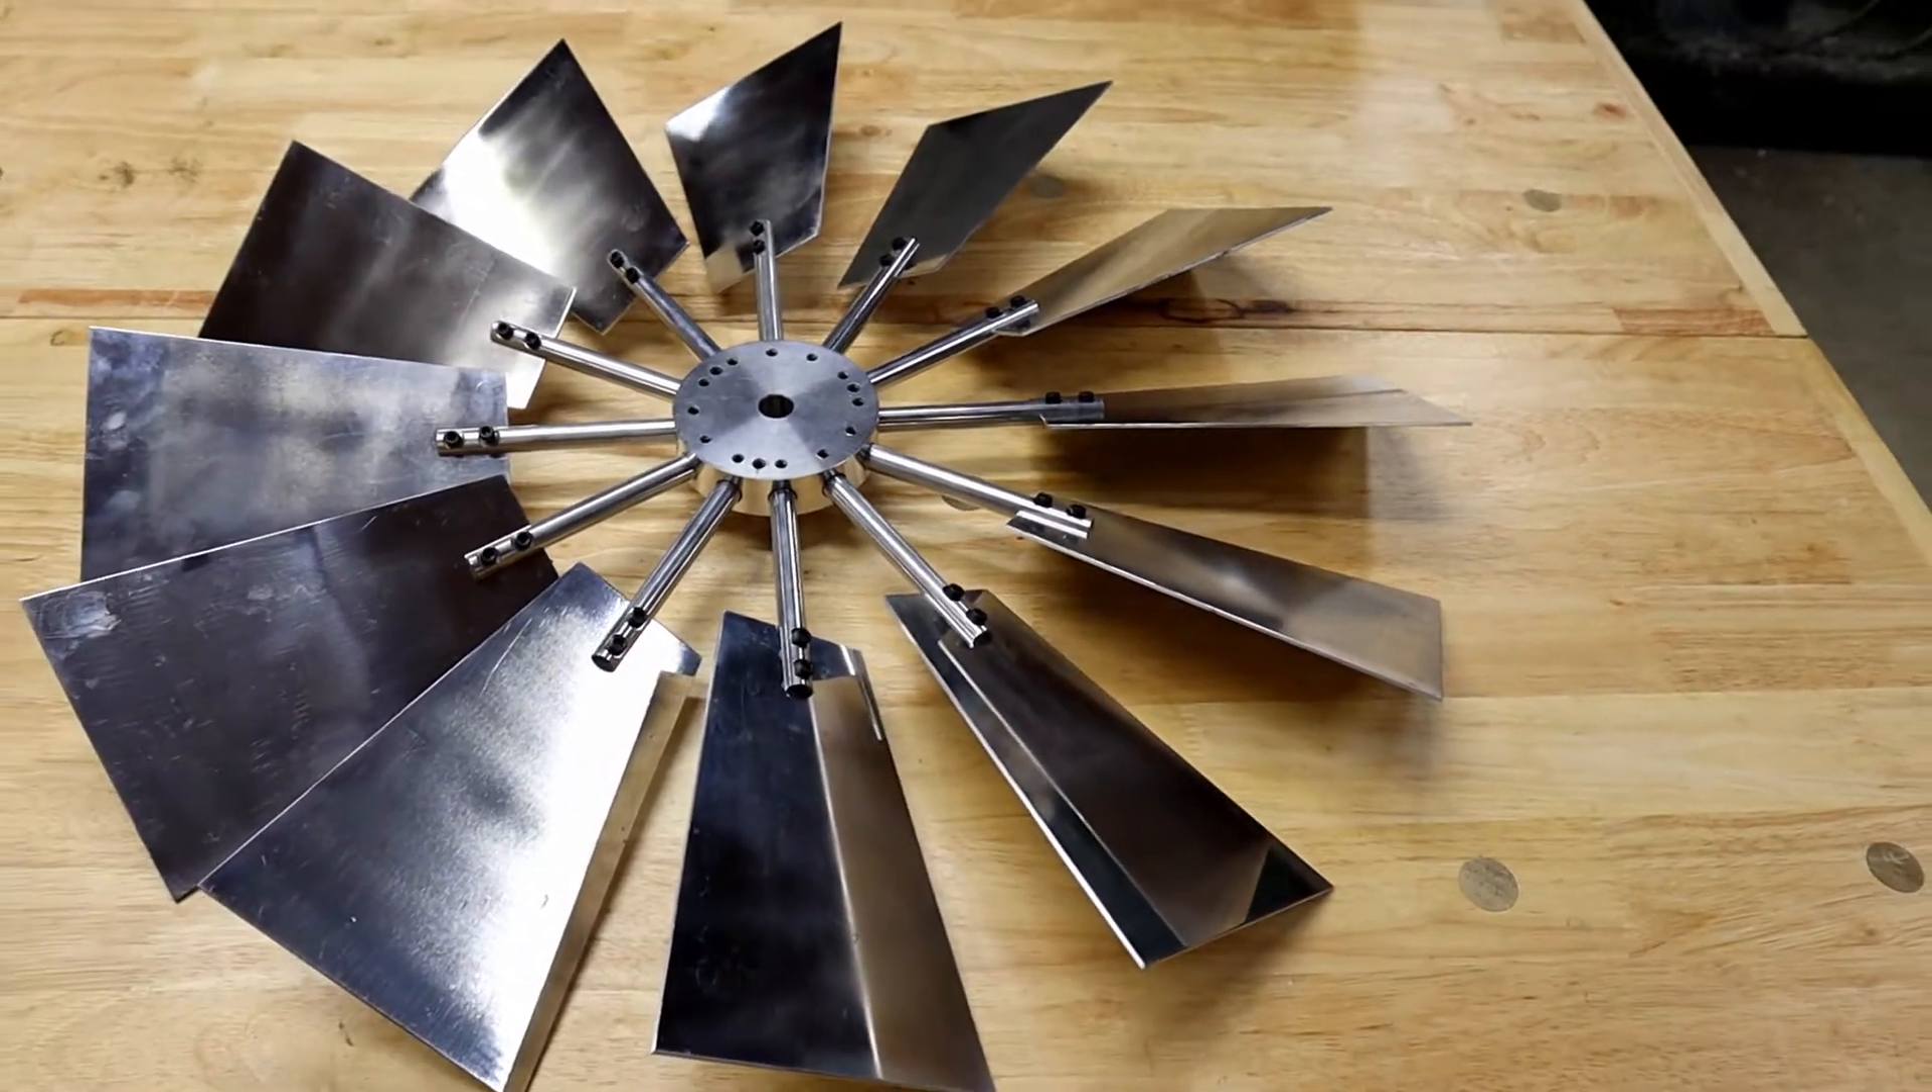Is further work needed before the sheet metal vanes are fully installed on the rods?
No.